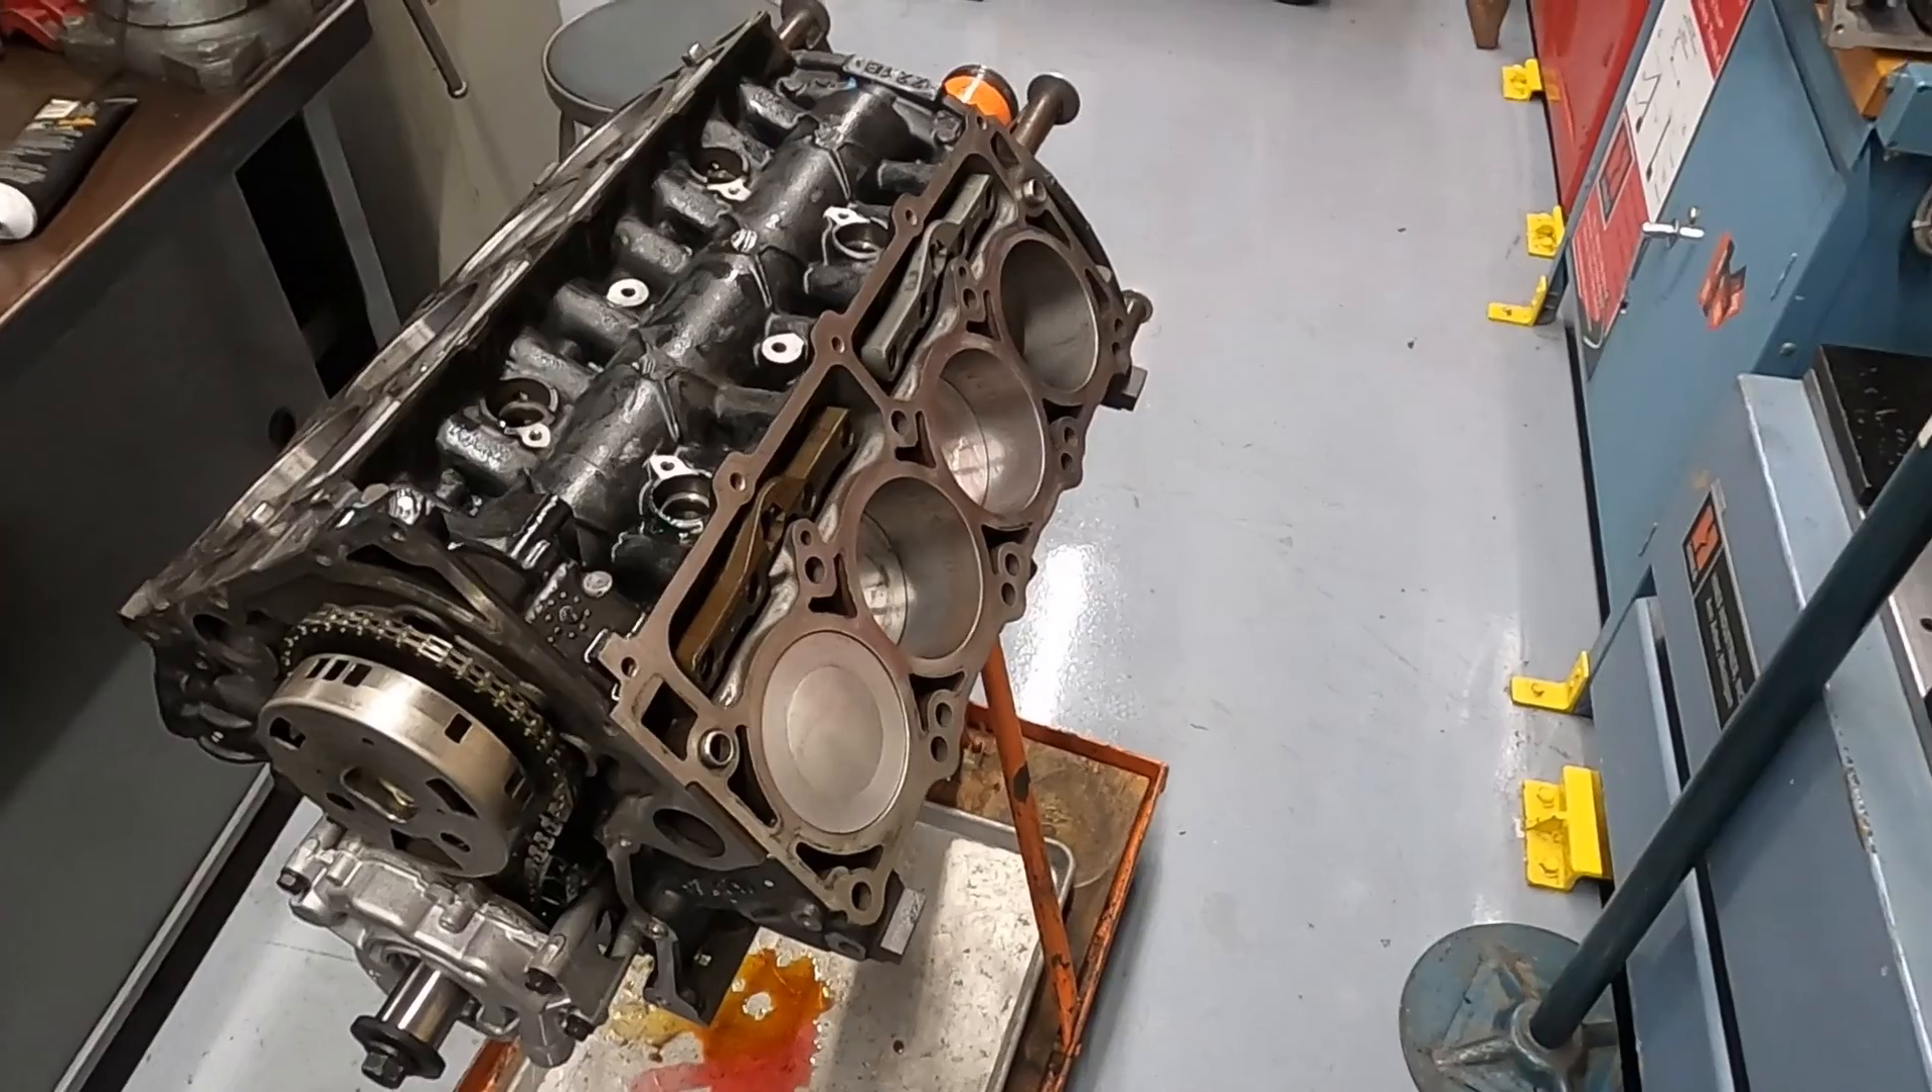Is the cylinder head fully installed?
No.